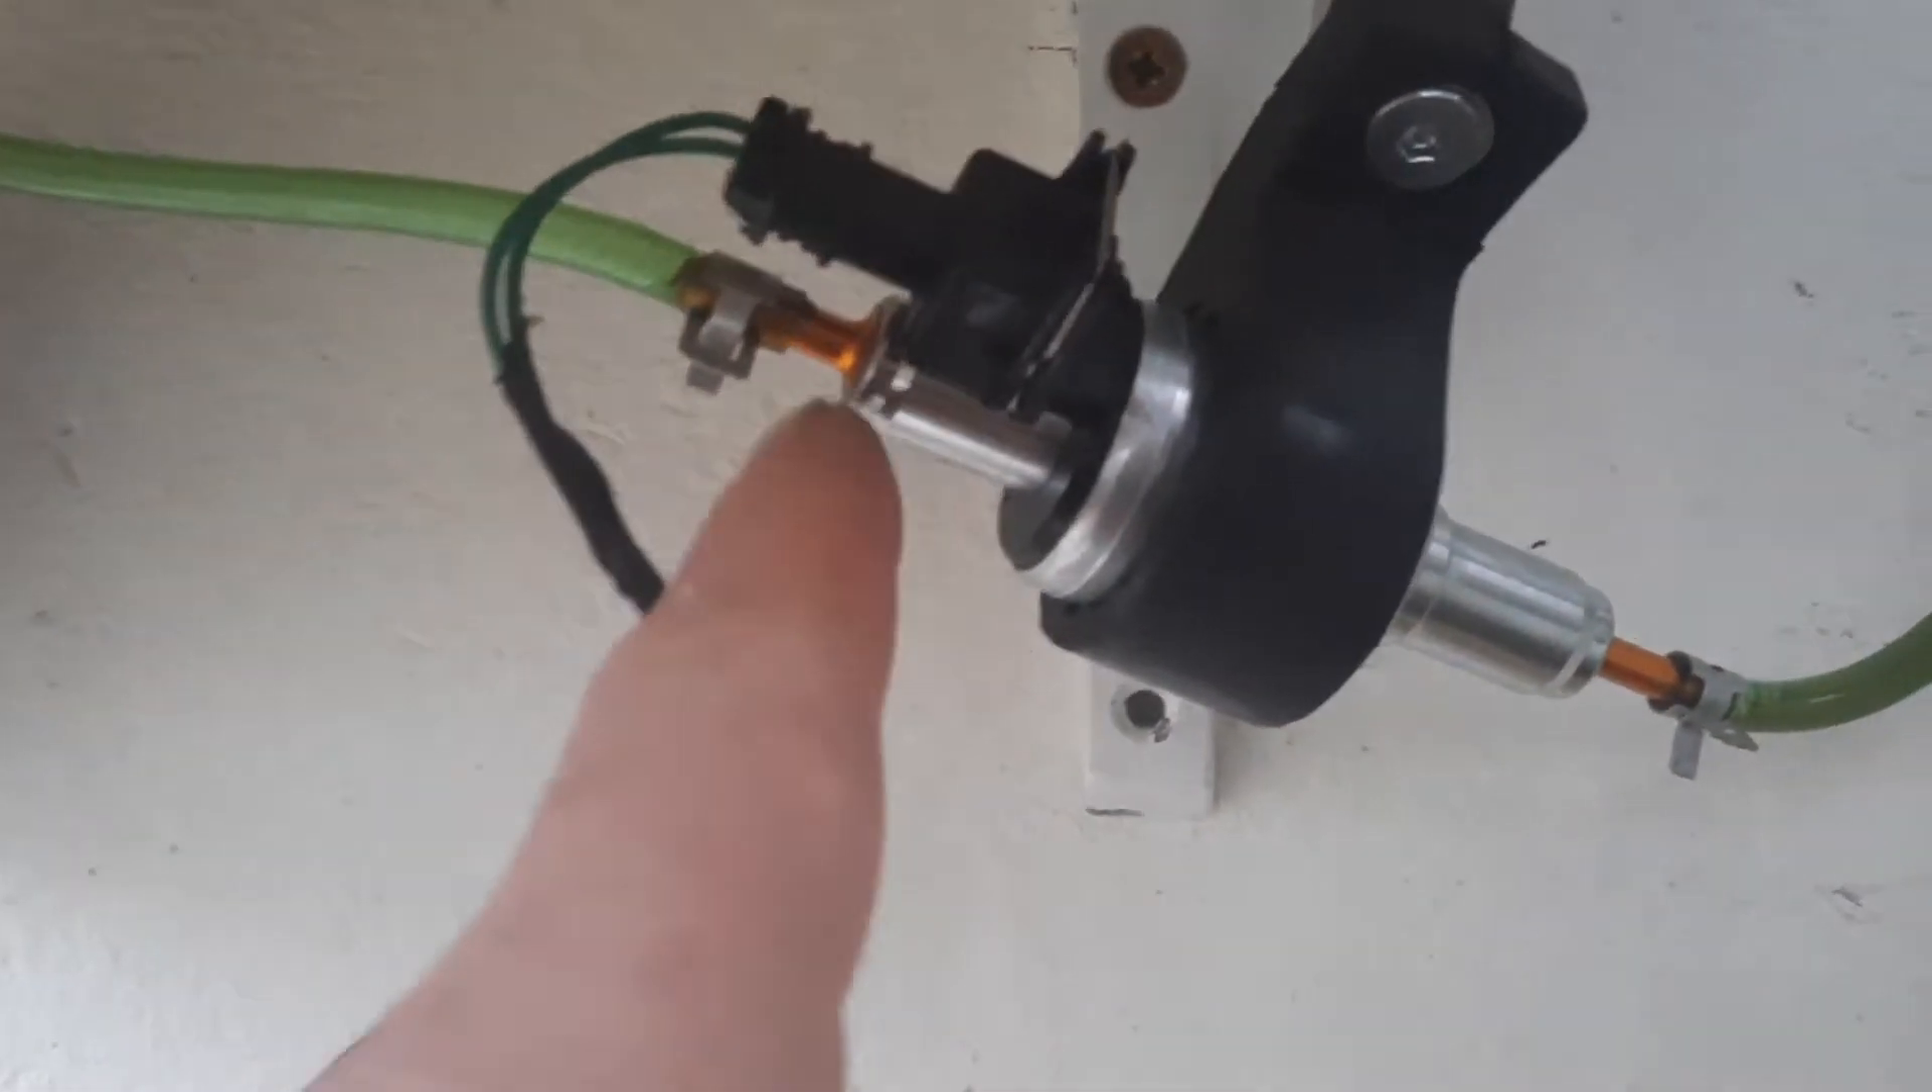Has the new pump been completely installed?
Yes.